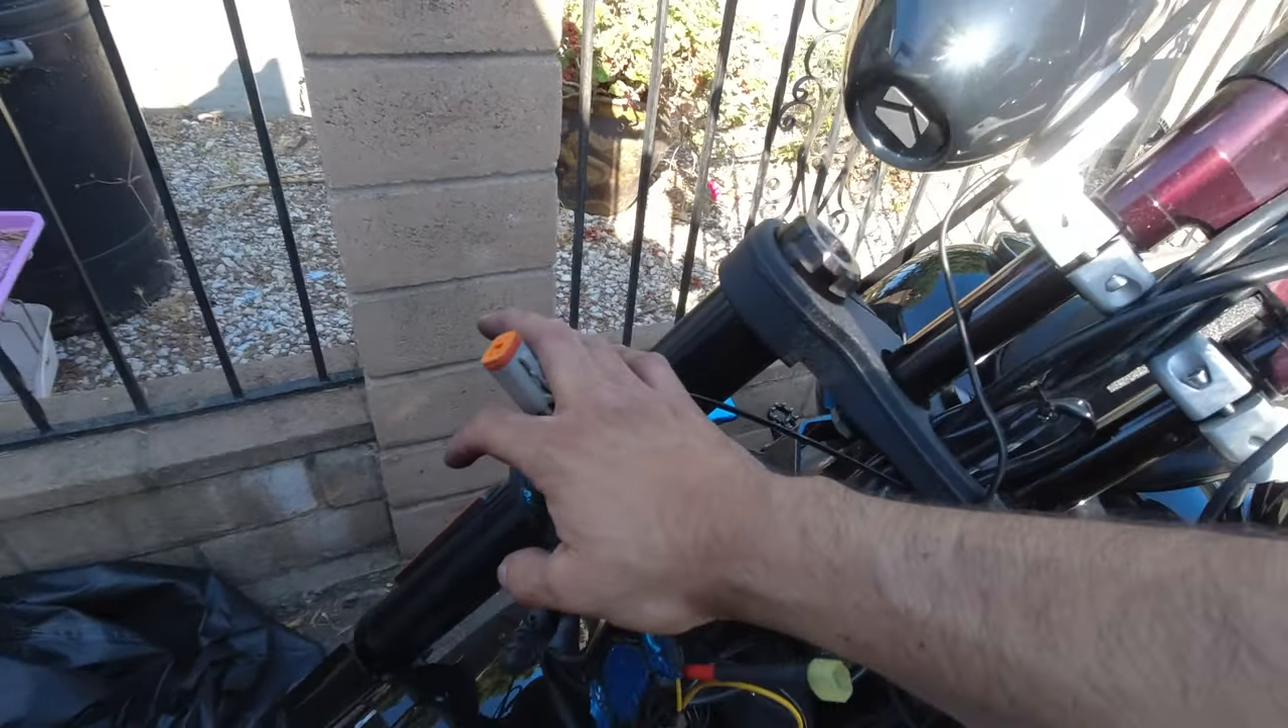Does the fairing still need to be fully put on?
Yes.